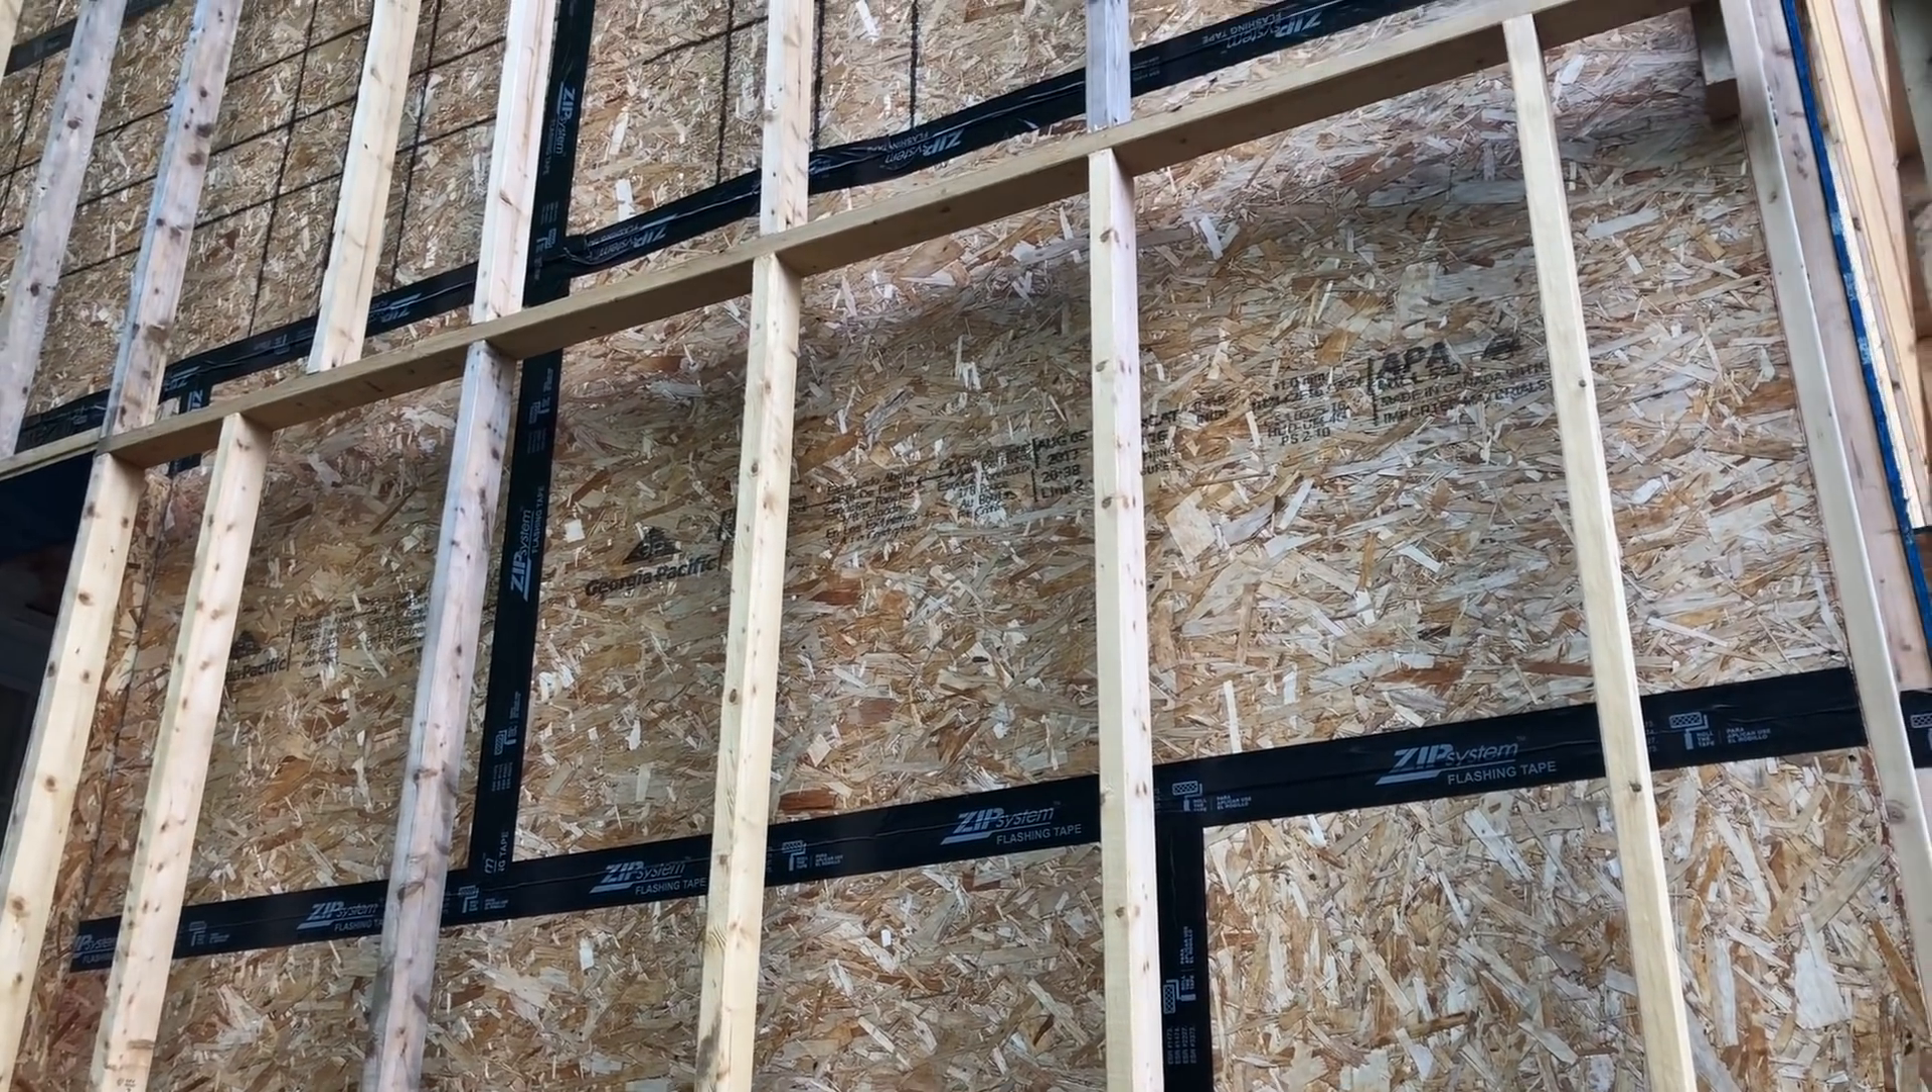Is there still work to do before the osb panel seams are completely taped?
No.